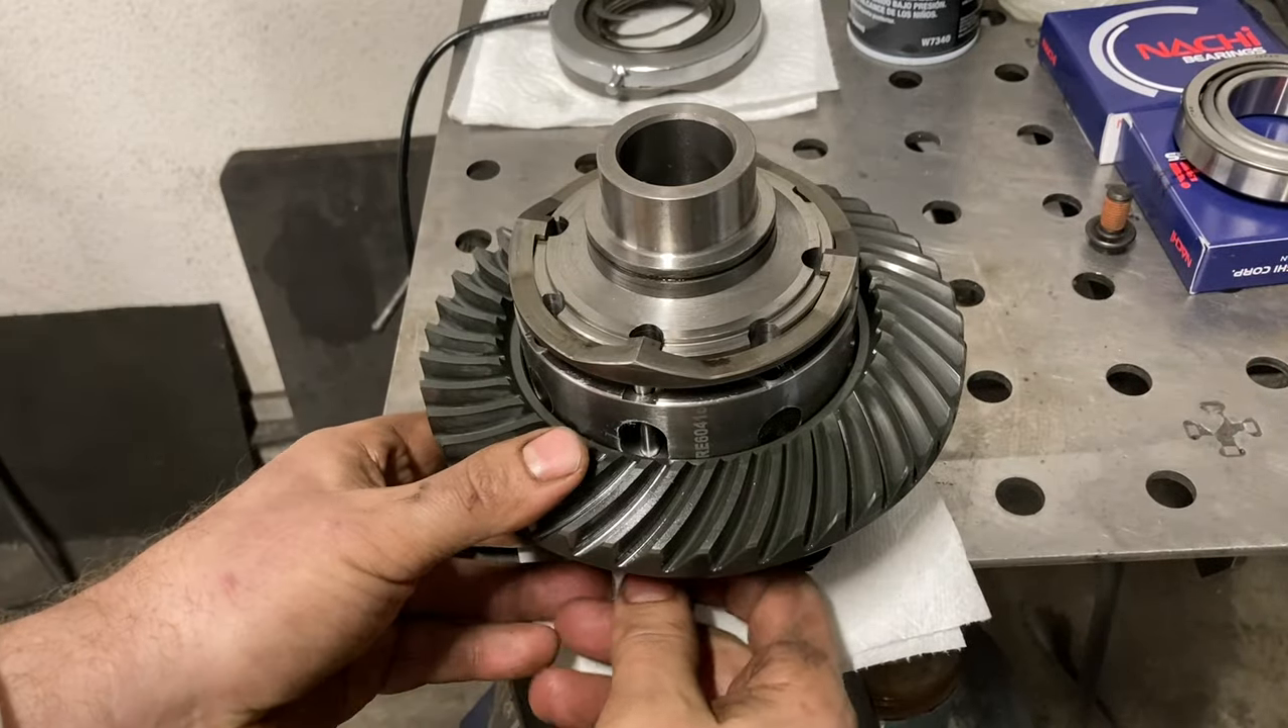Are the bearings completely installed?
No.